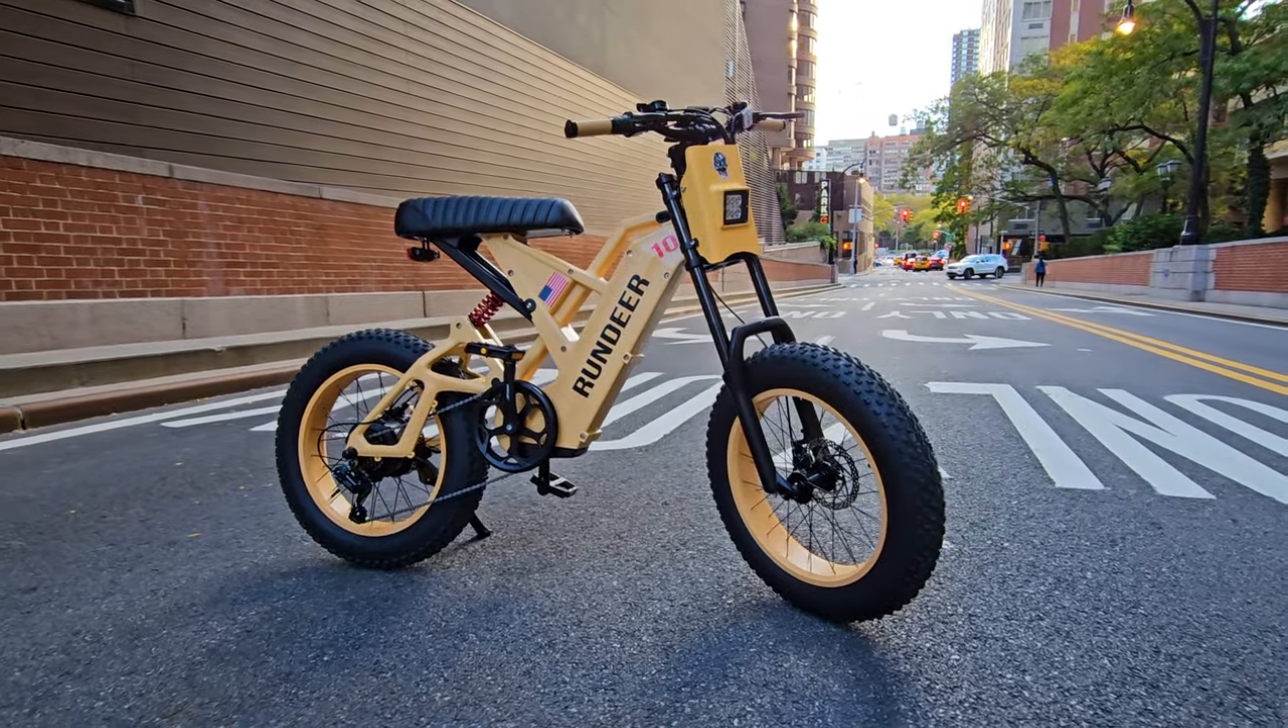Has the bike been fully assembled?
Yes.